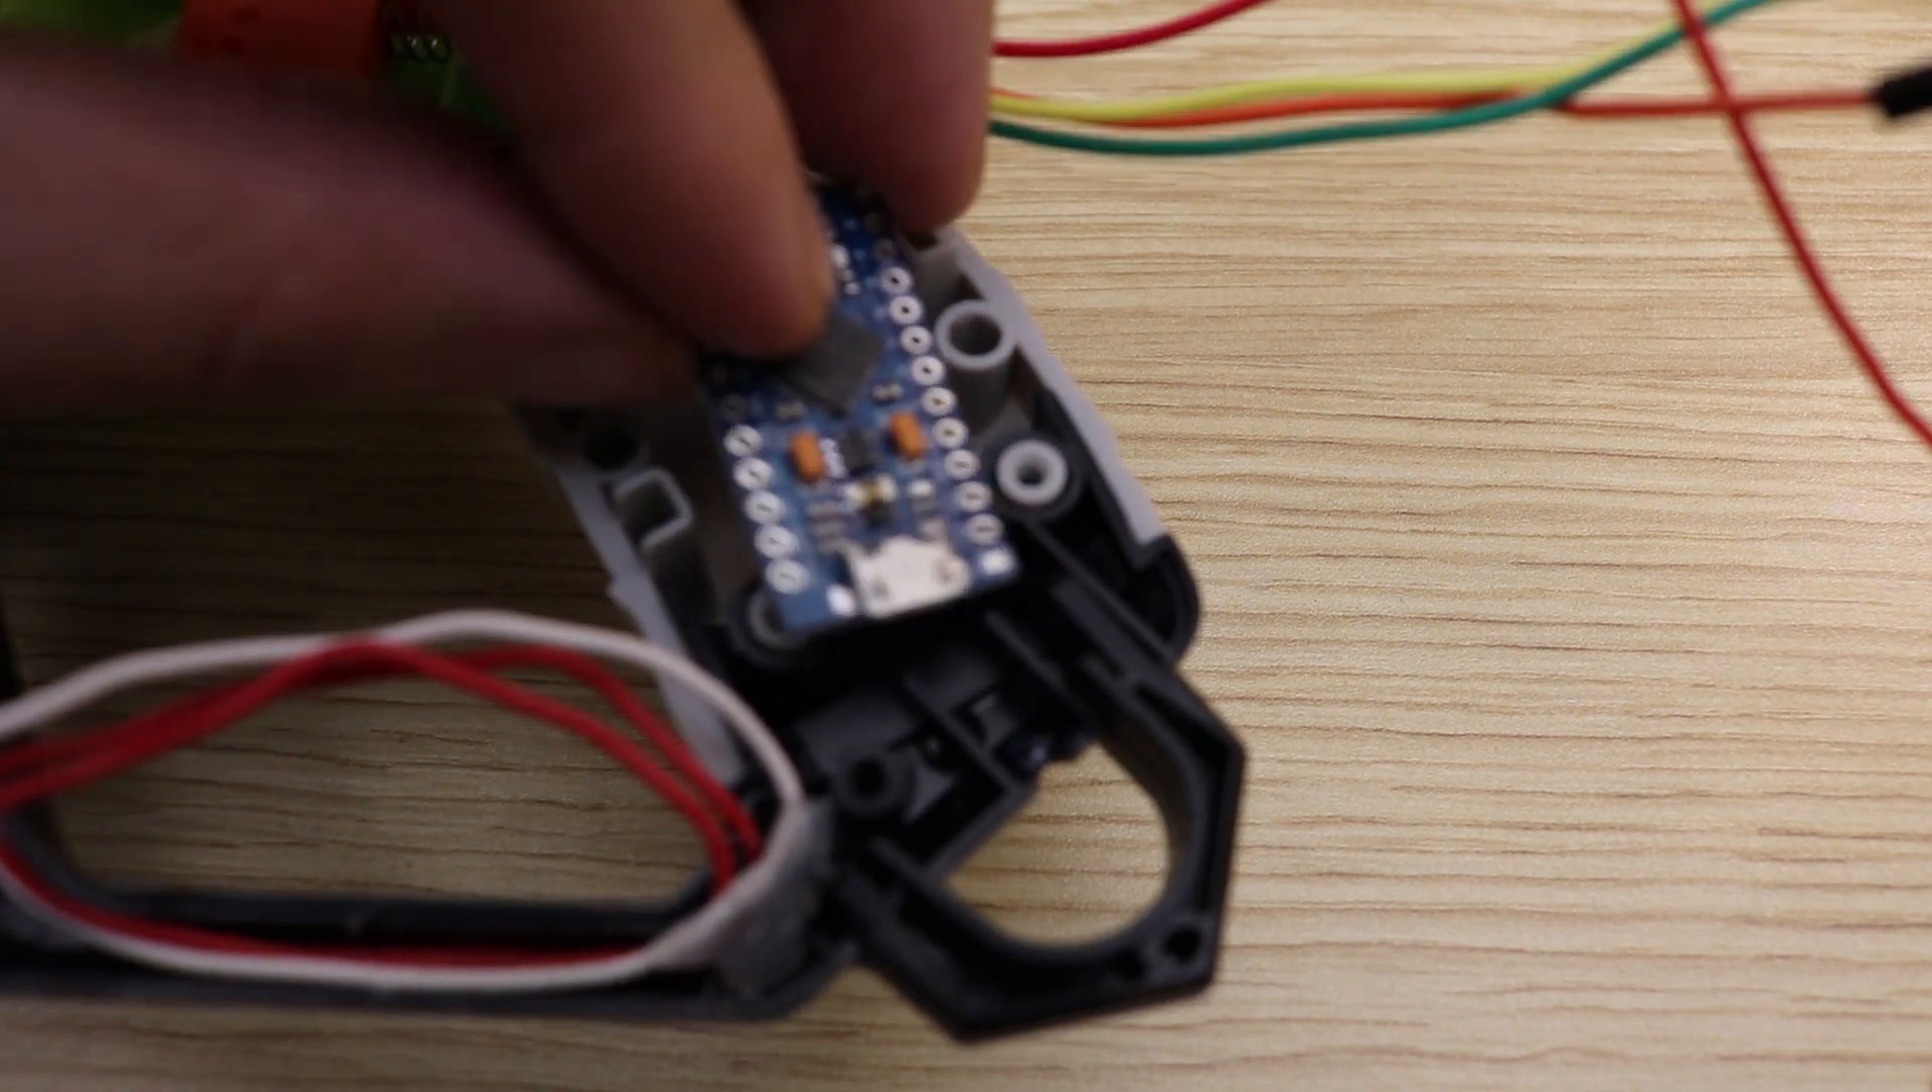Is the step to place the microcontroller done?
No.